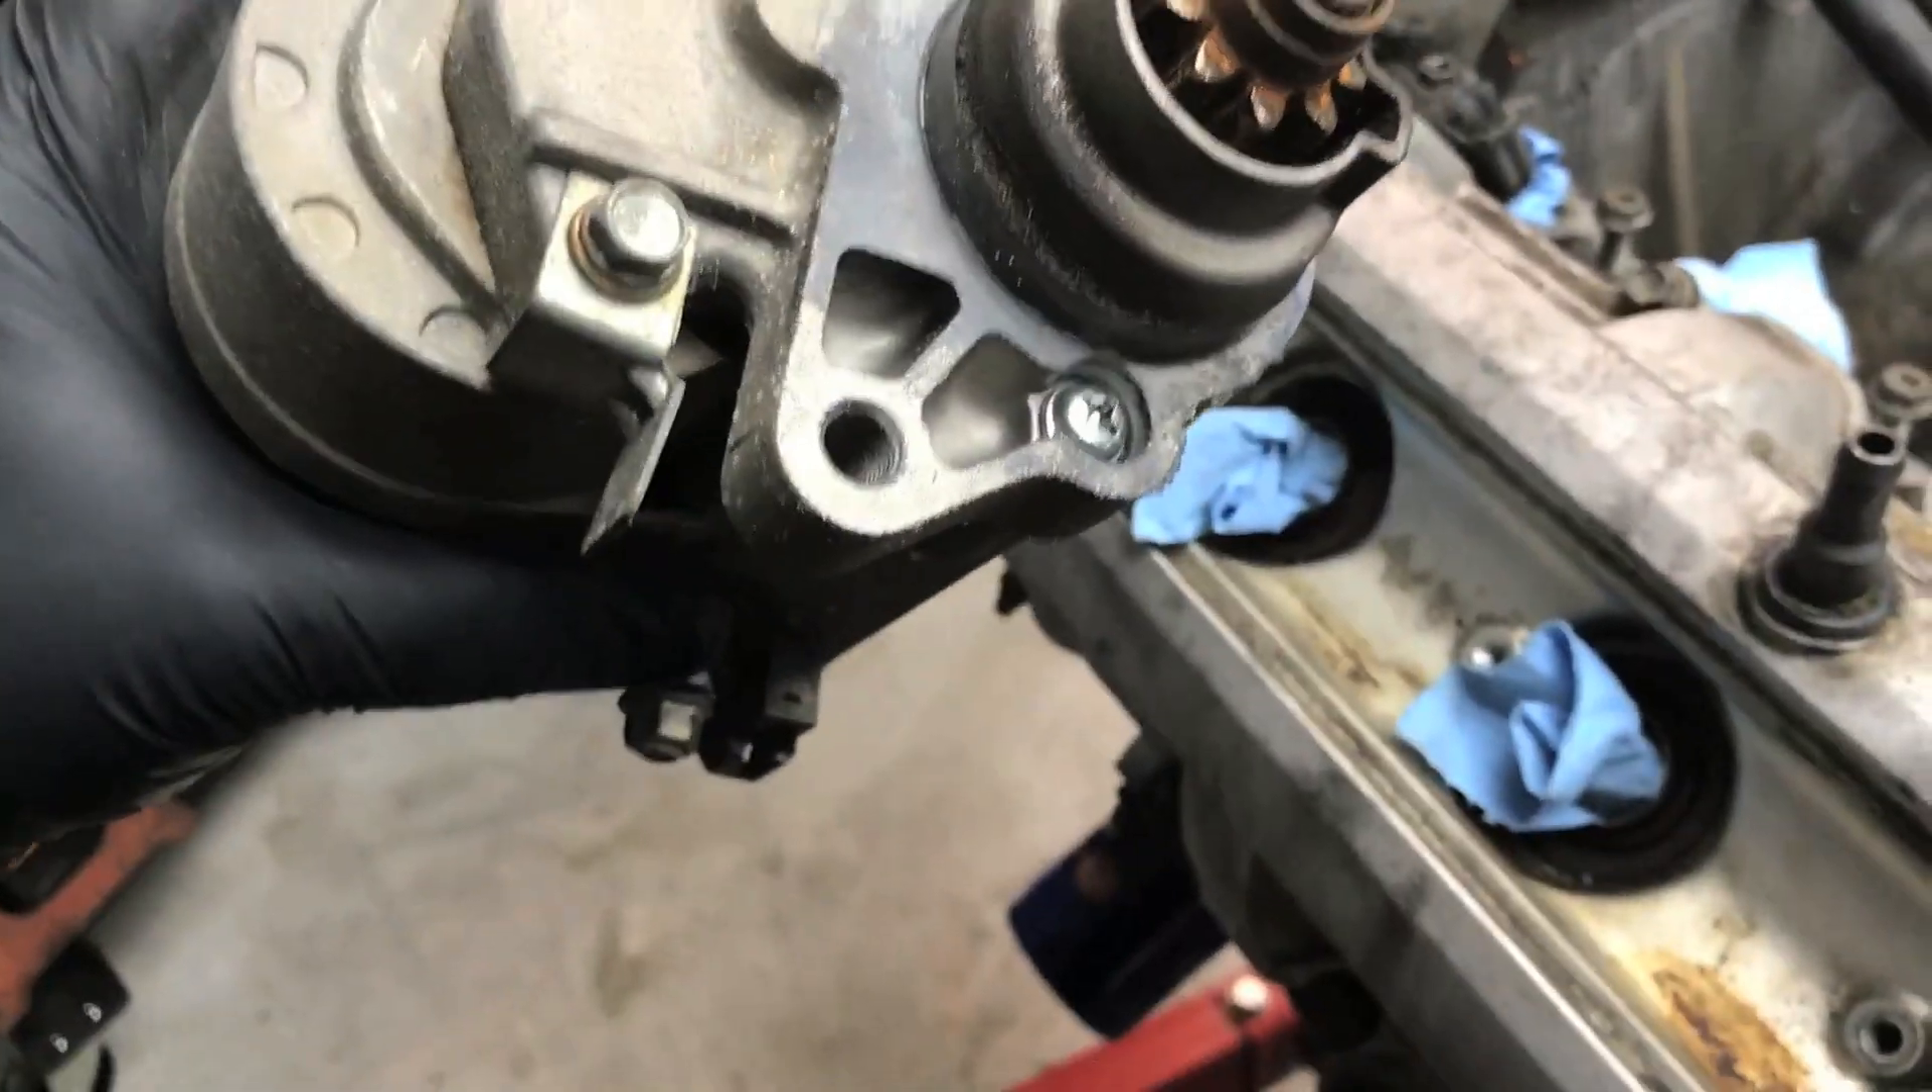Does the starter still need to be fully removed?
No.